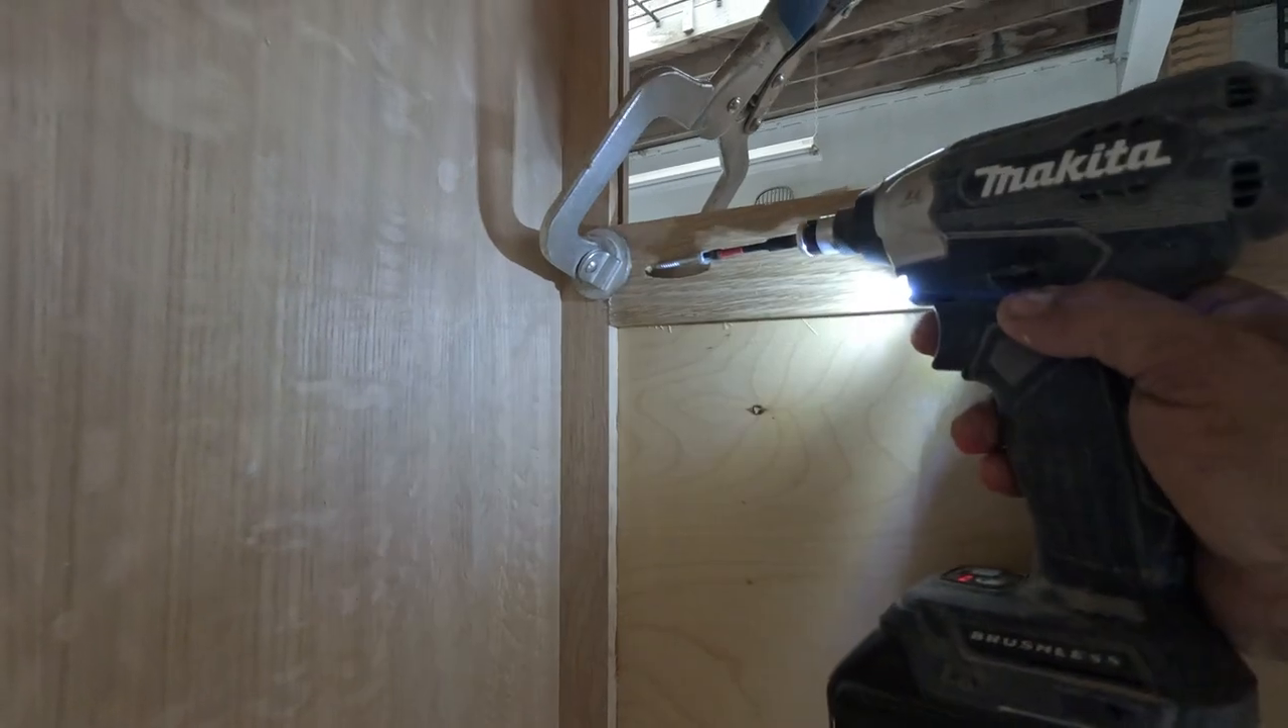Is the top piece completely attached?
No.